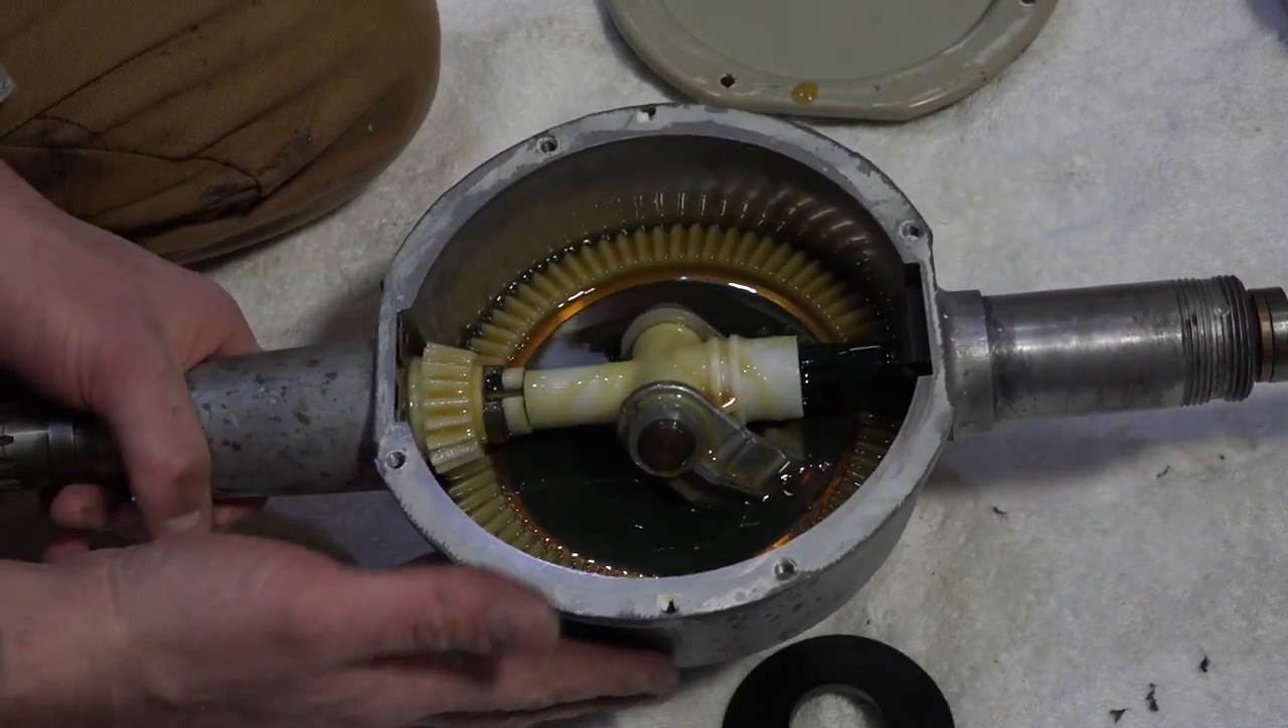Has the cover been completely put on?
No.